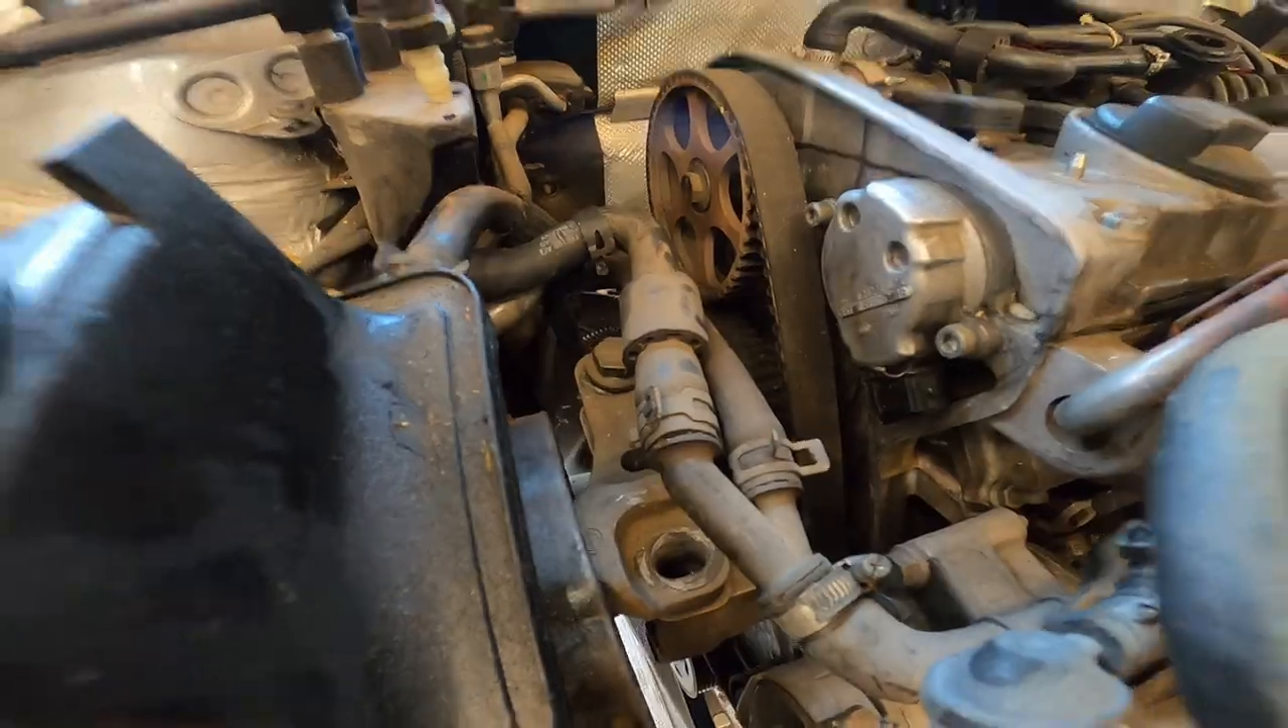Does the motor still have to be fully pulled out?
Yes.